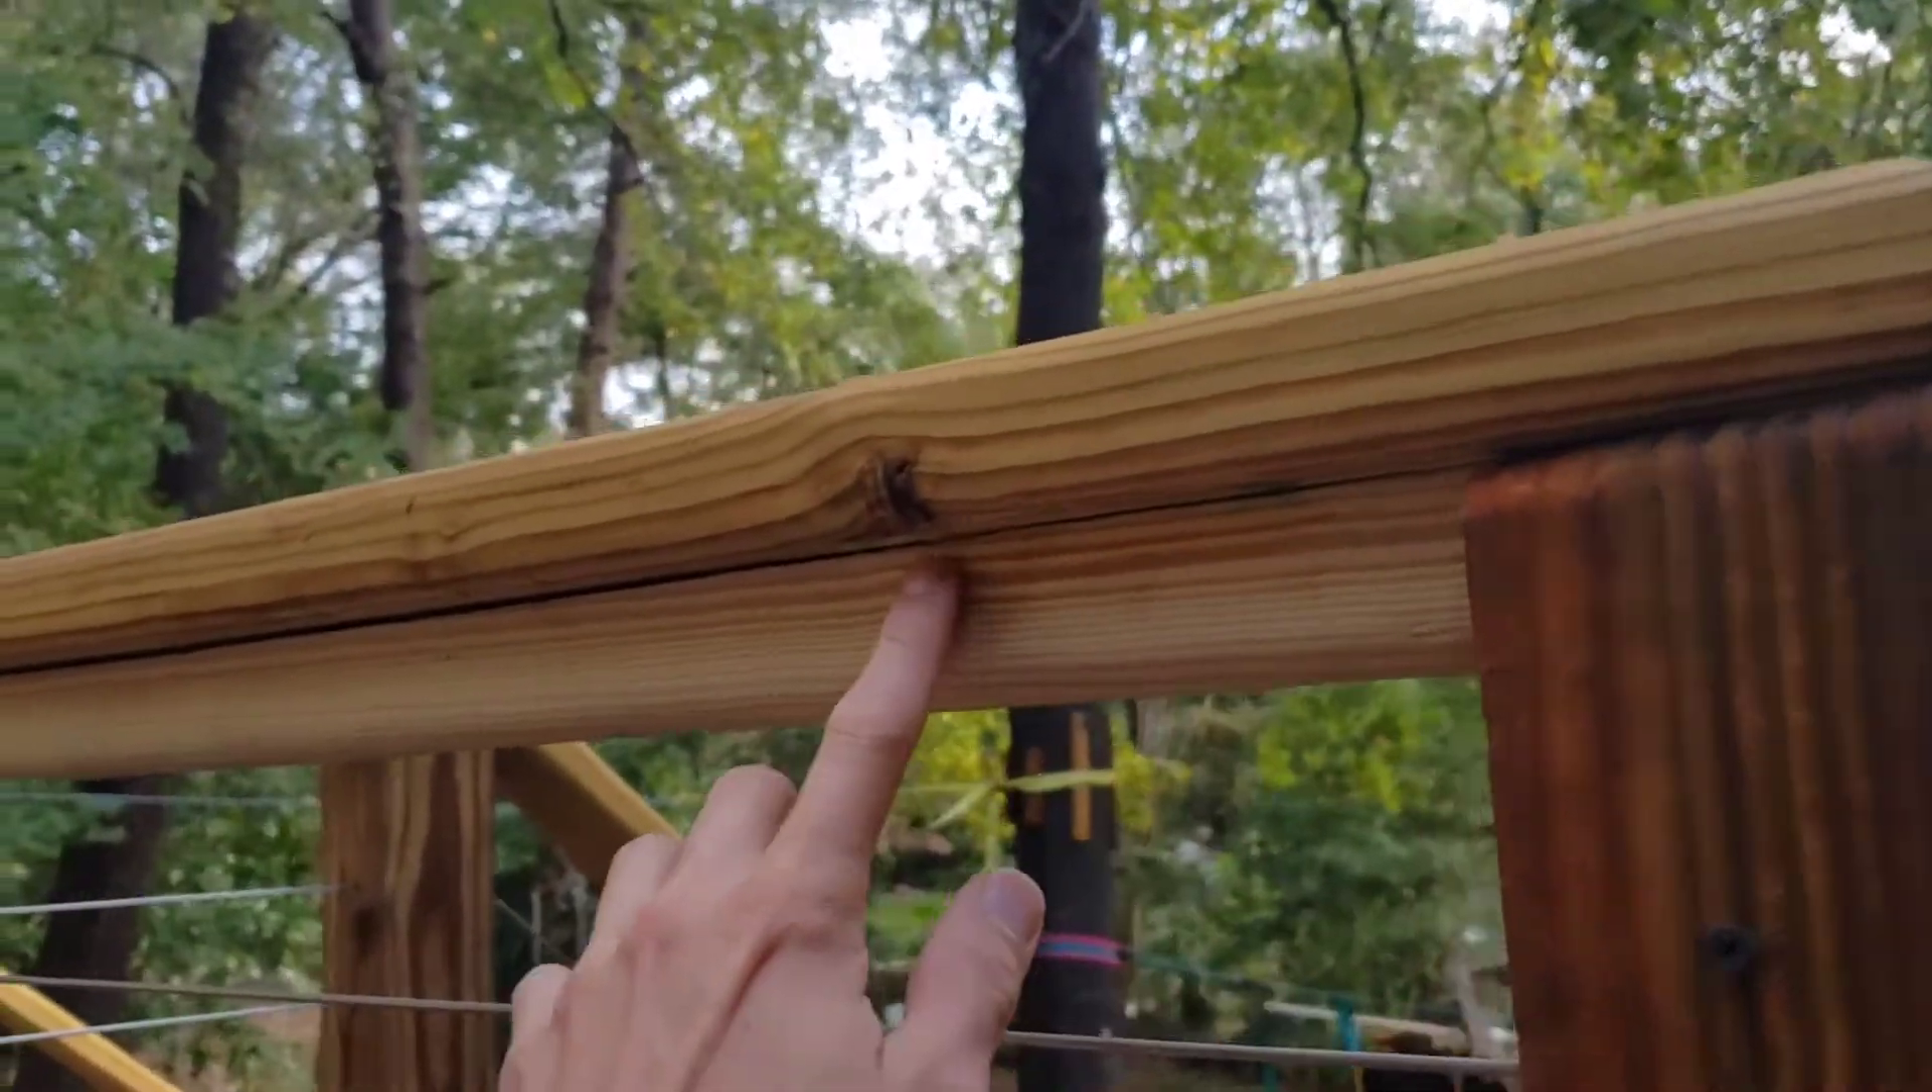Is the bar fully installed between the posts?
Yes.